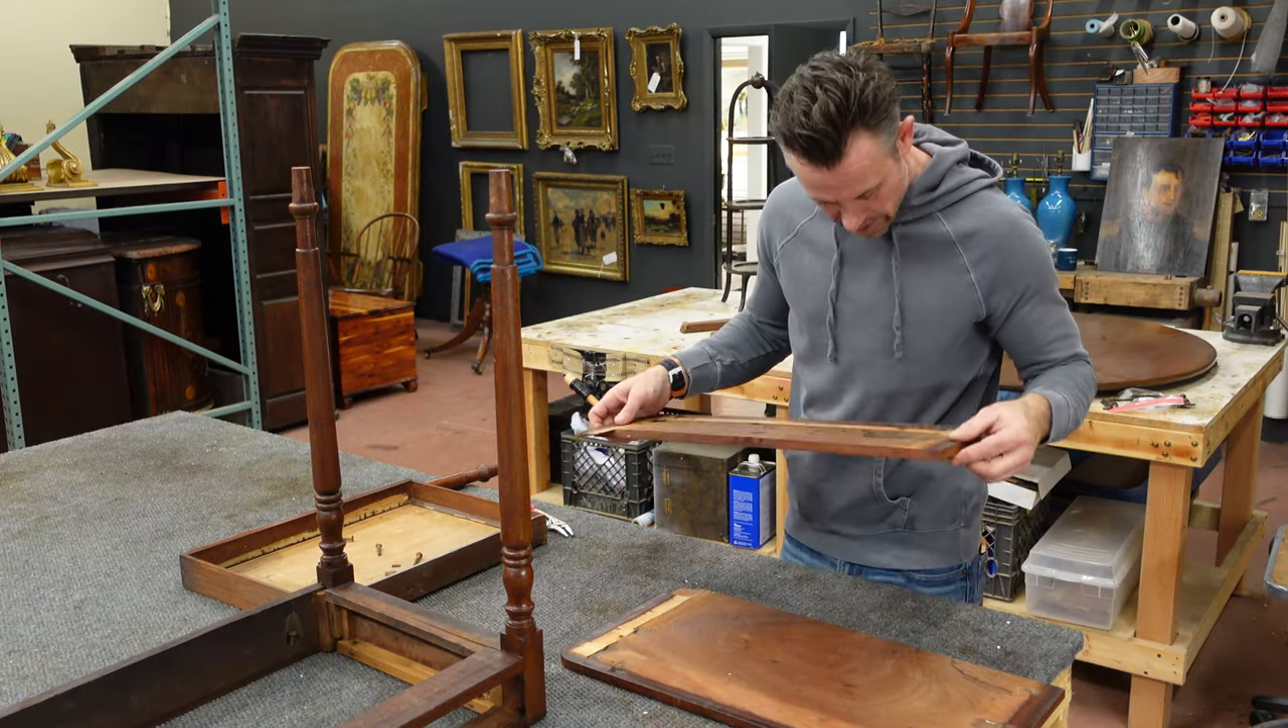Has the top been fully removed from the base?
Yes.